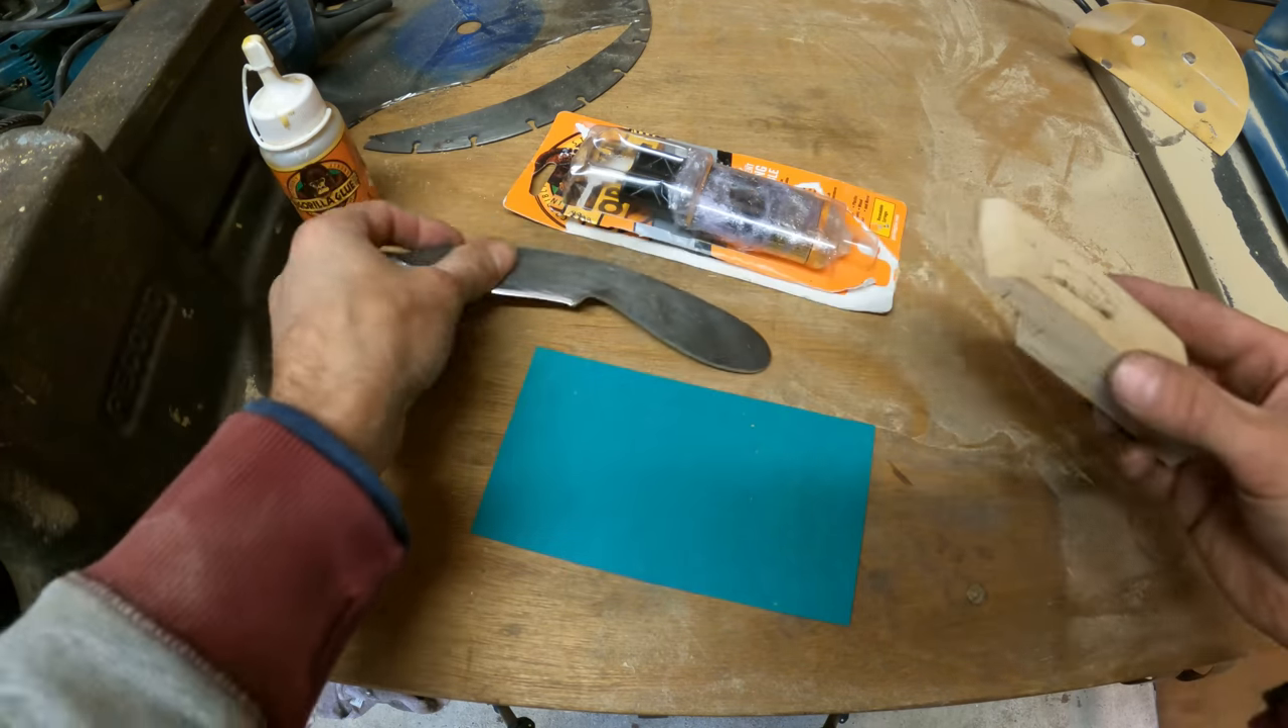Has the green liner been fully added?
No.